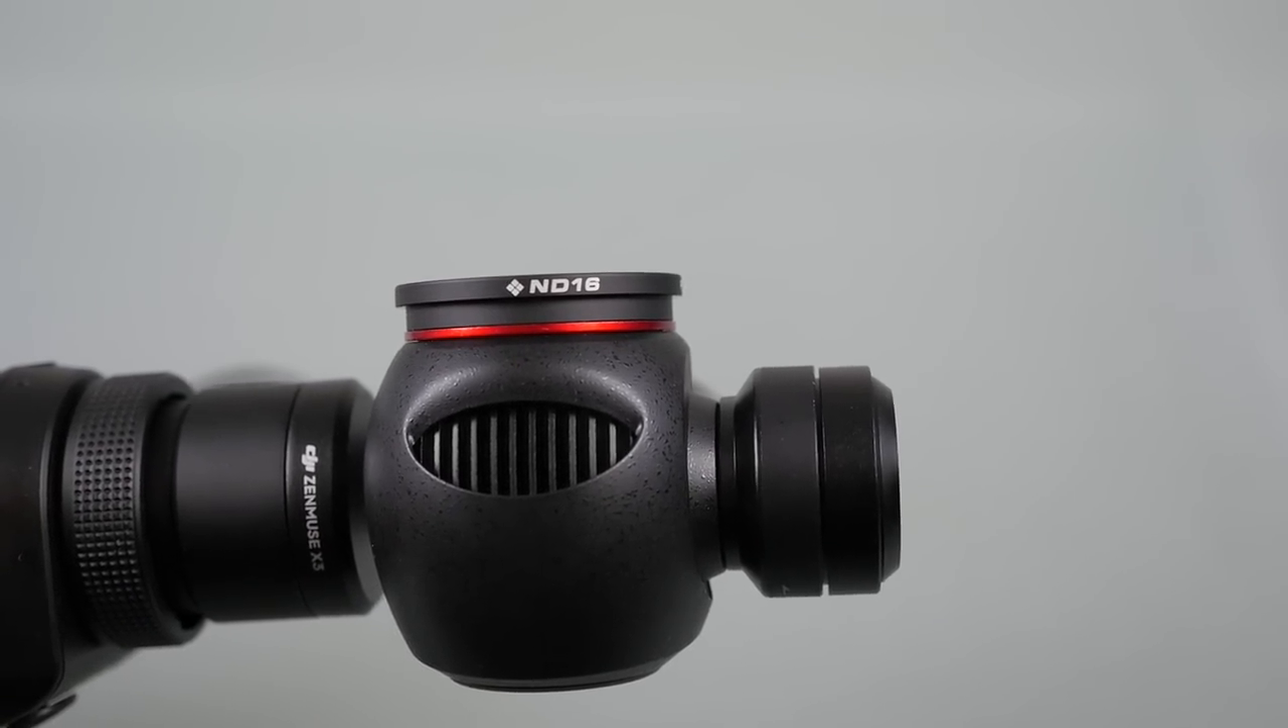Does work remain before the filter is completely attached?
No.